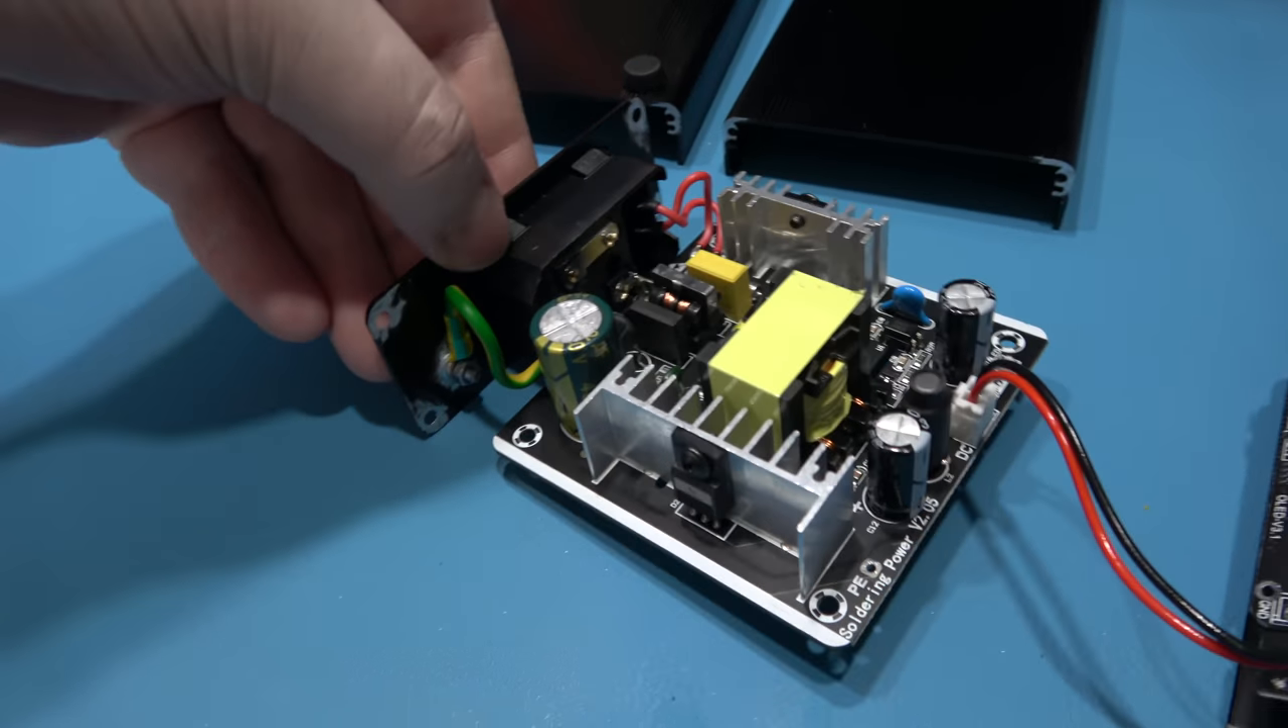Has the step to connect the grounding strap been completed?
Yes.